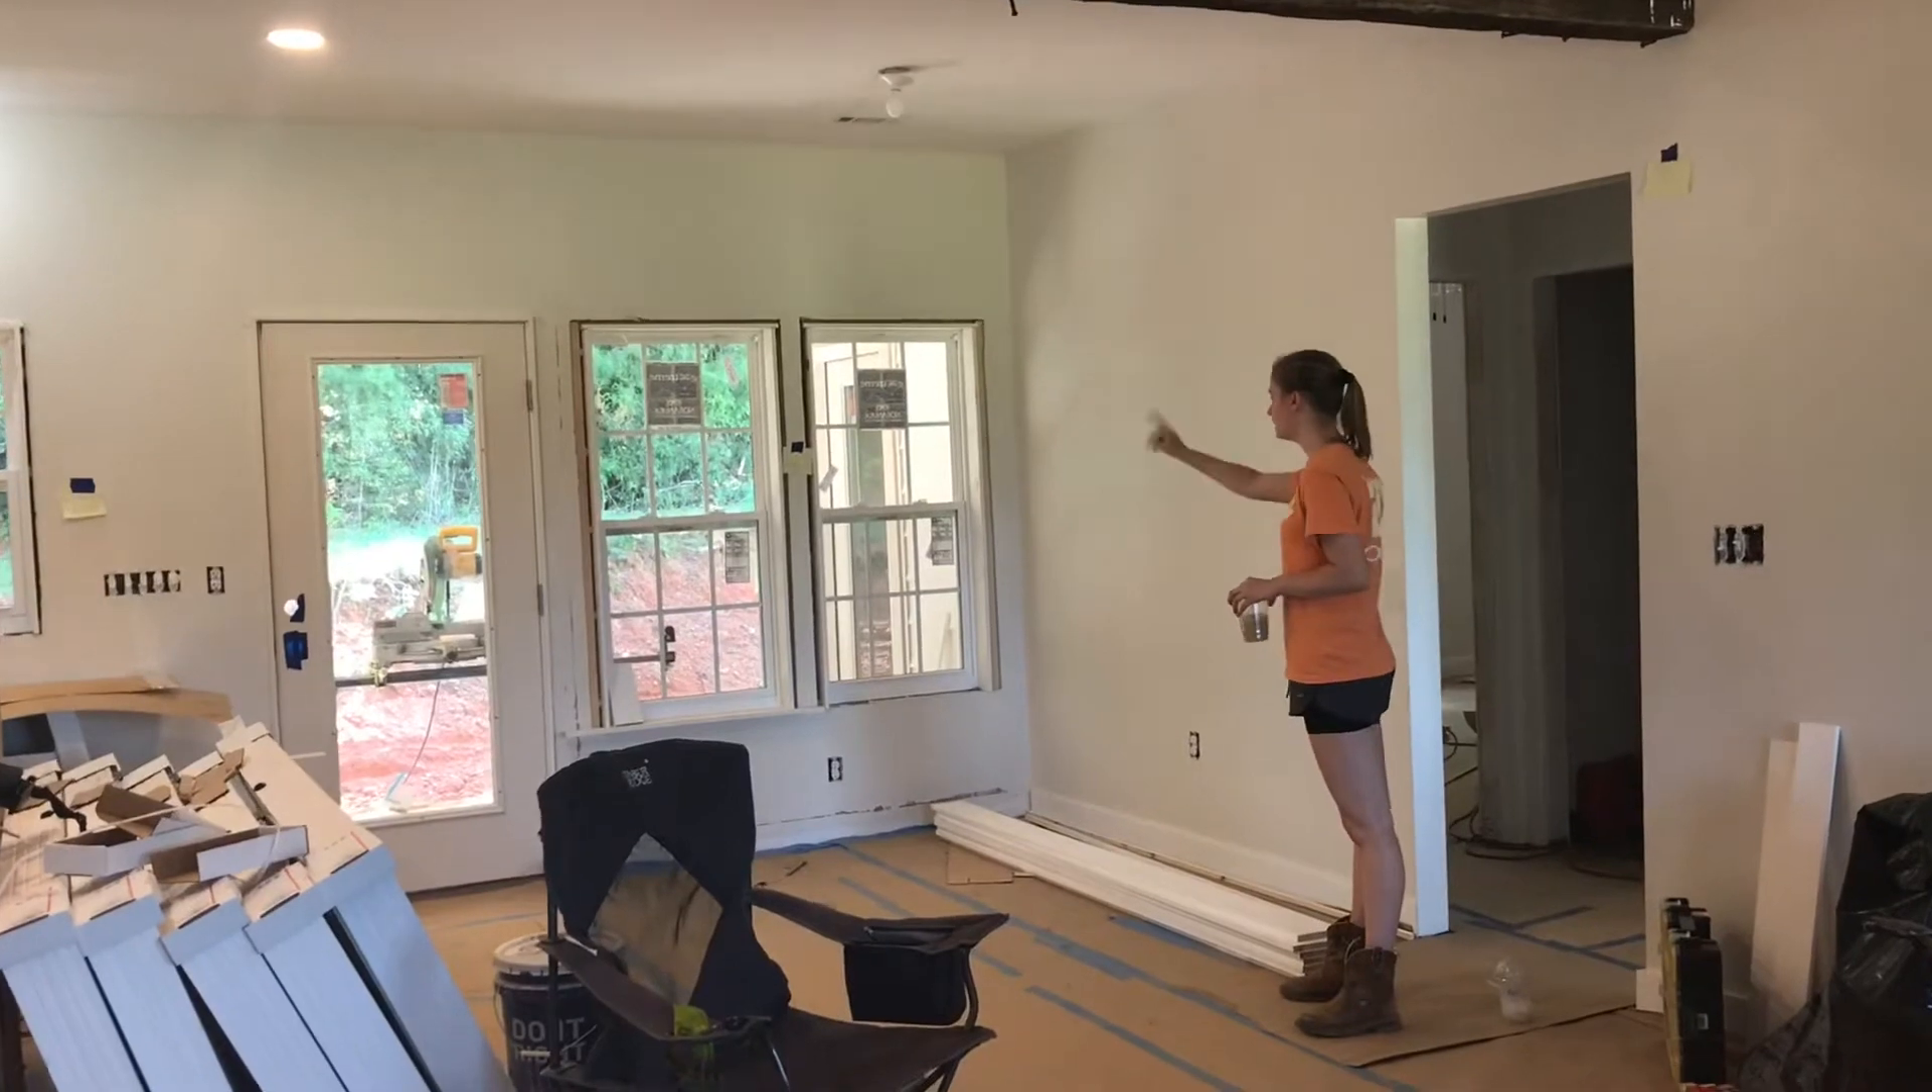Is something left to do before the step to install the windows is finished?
No.